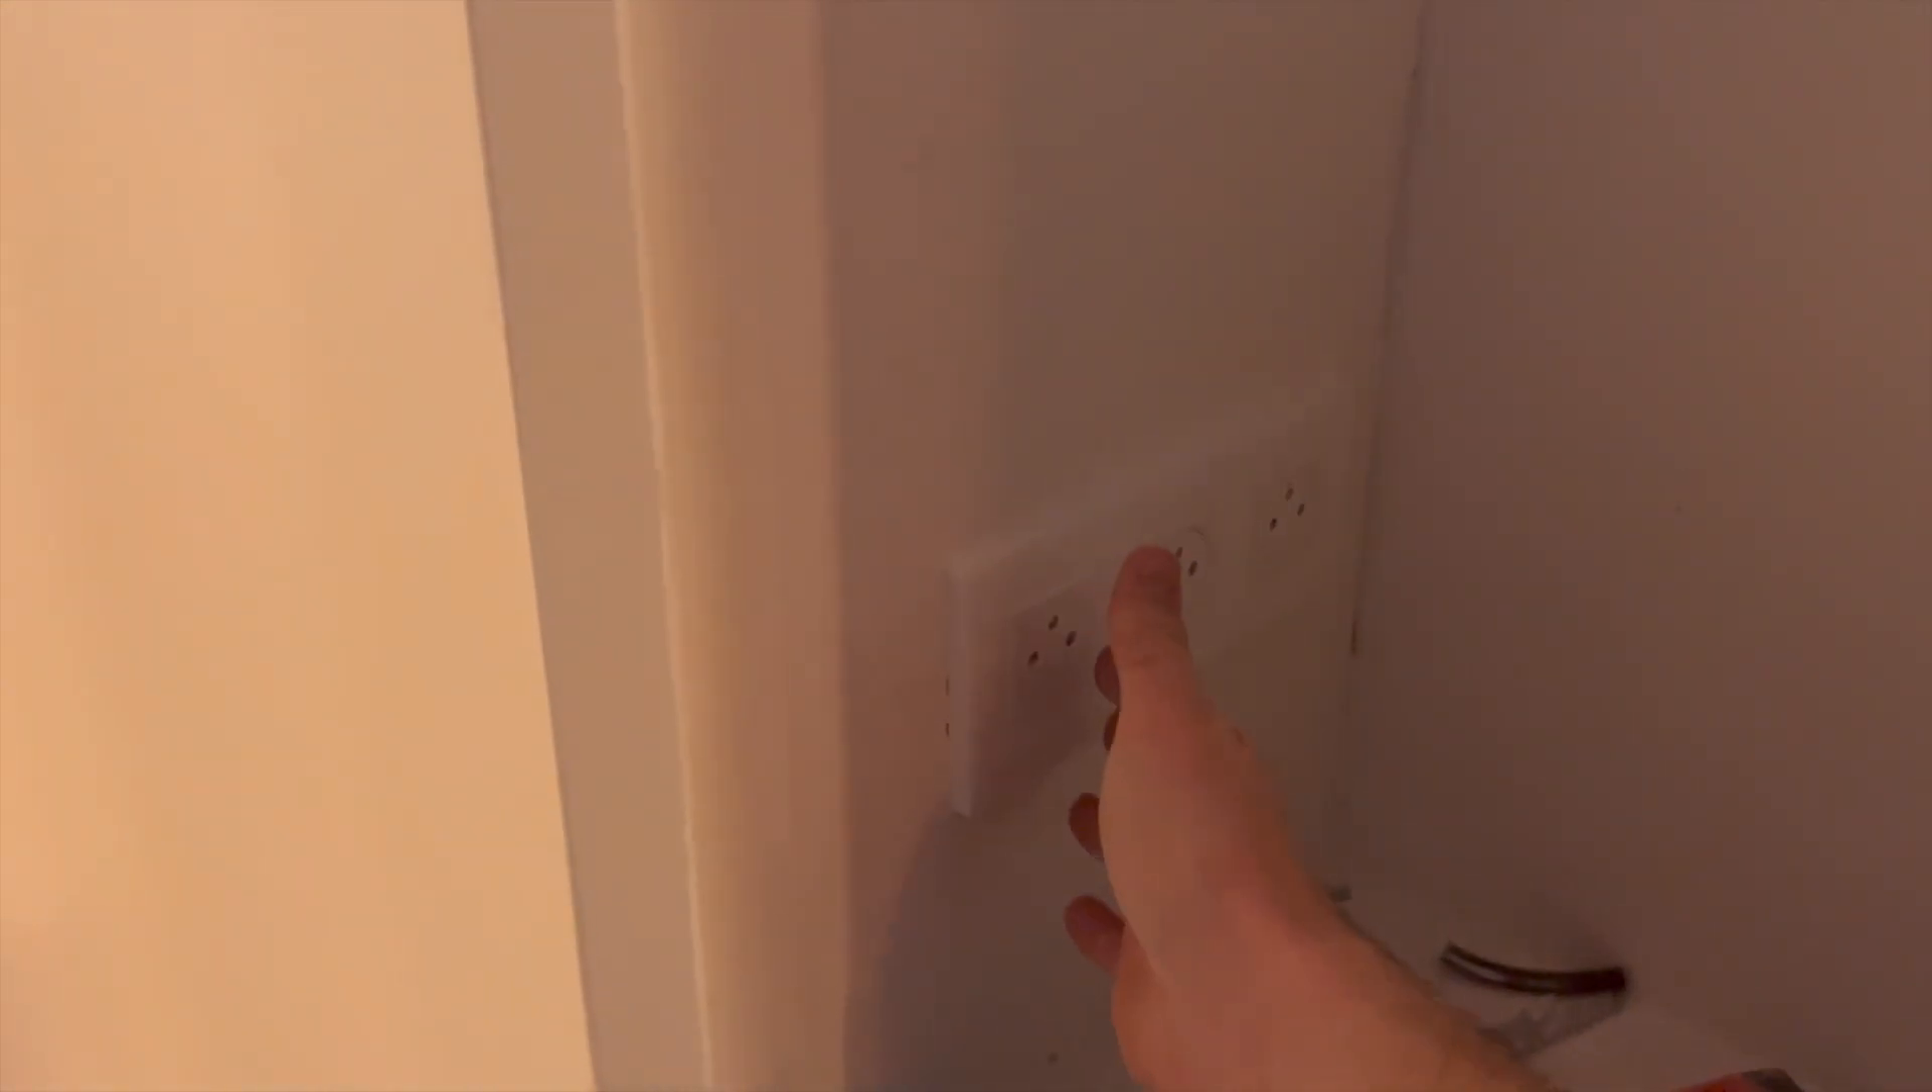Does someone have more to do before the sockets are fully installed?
No.